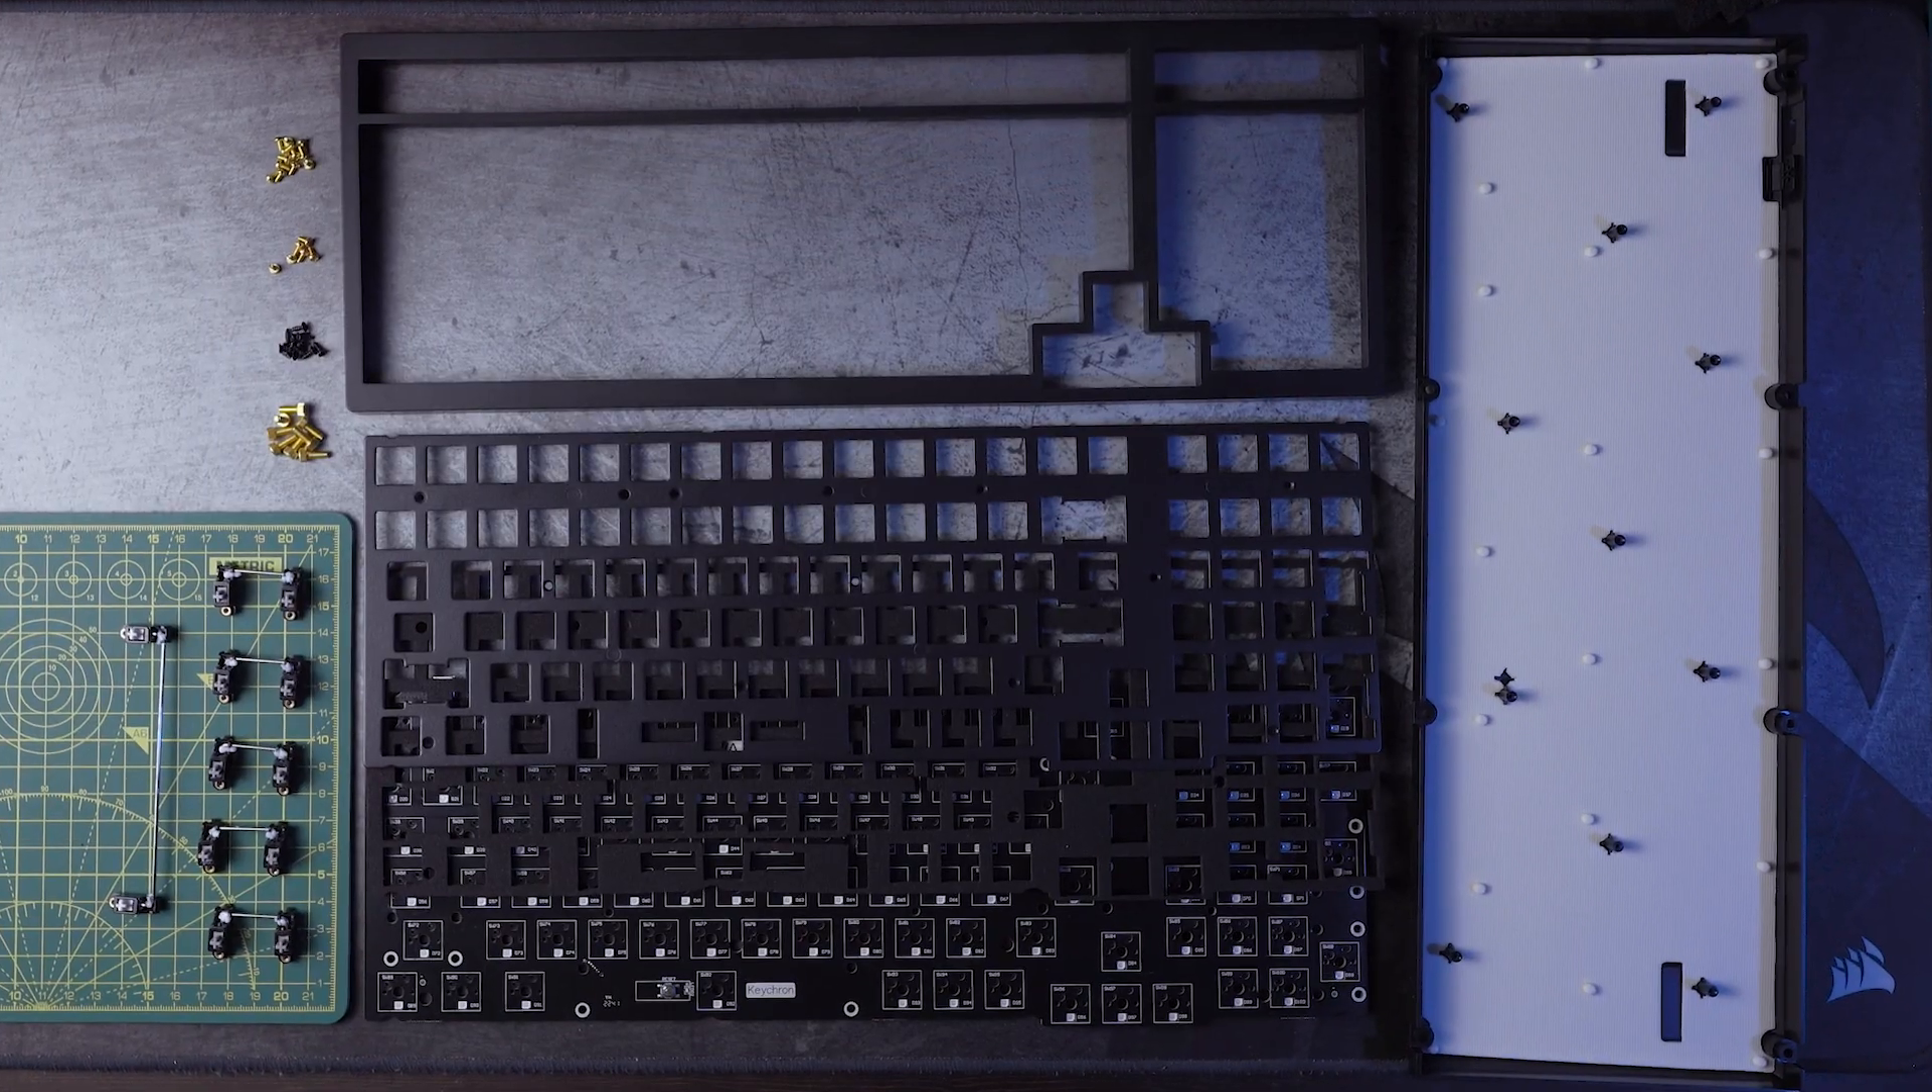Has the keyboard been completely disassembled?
Yes.